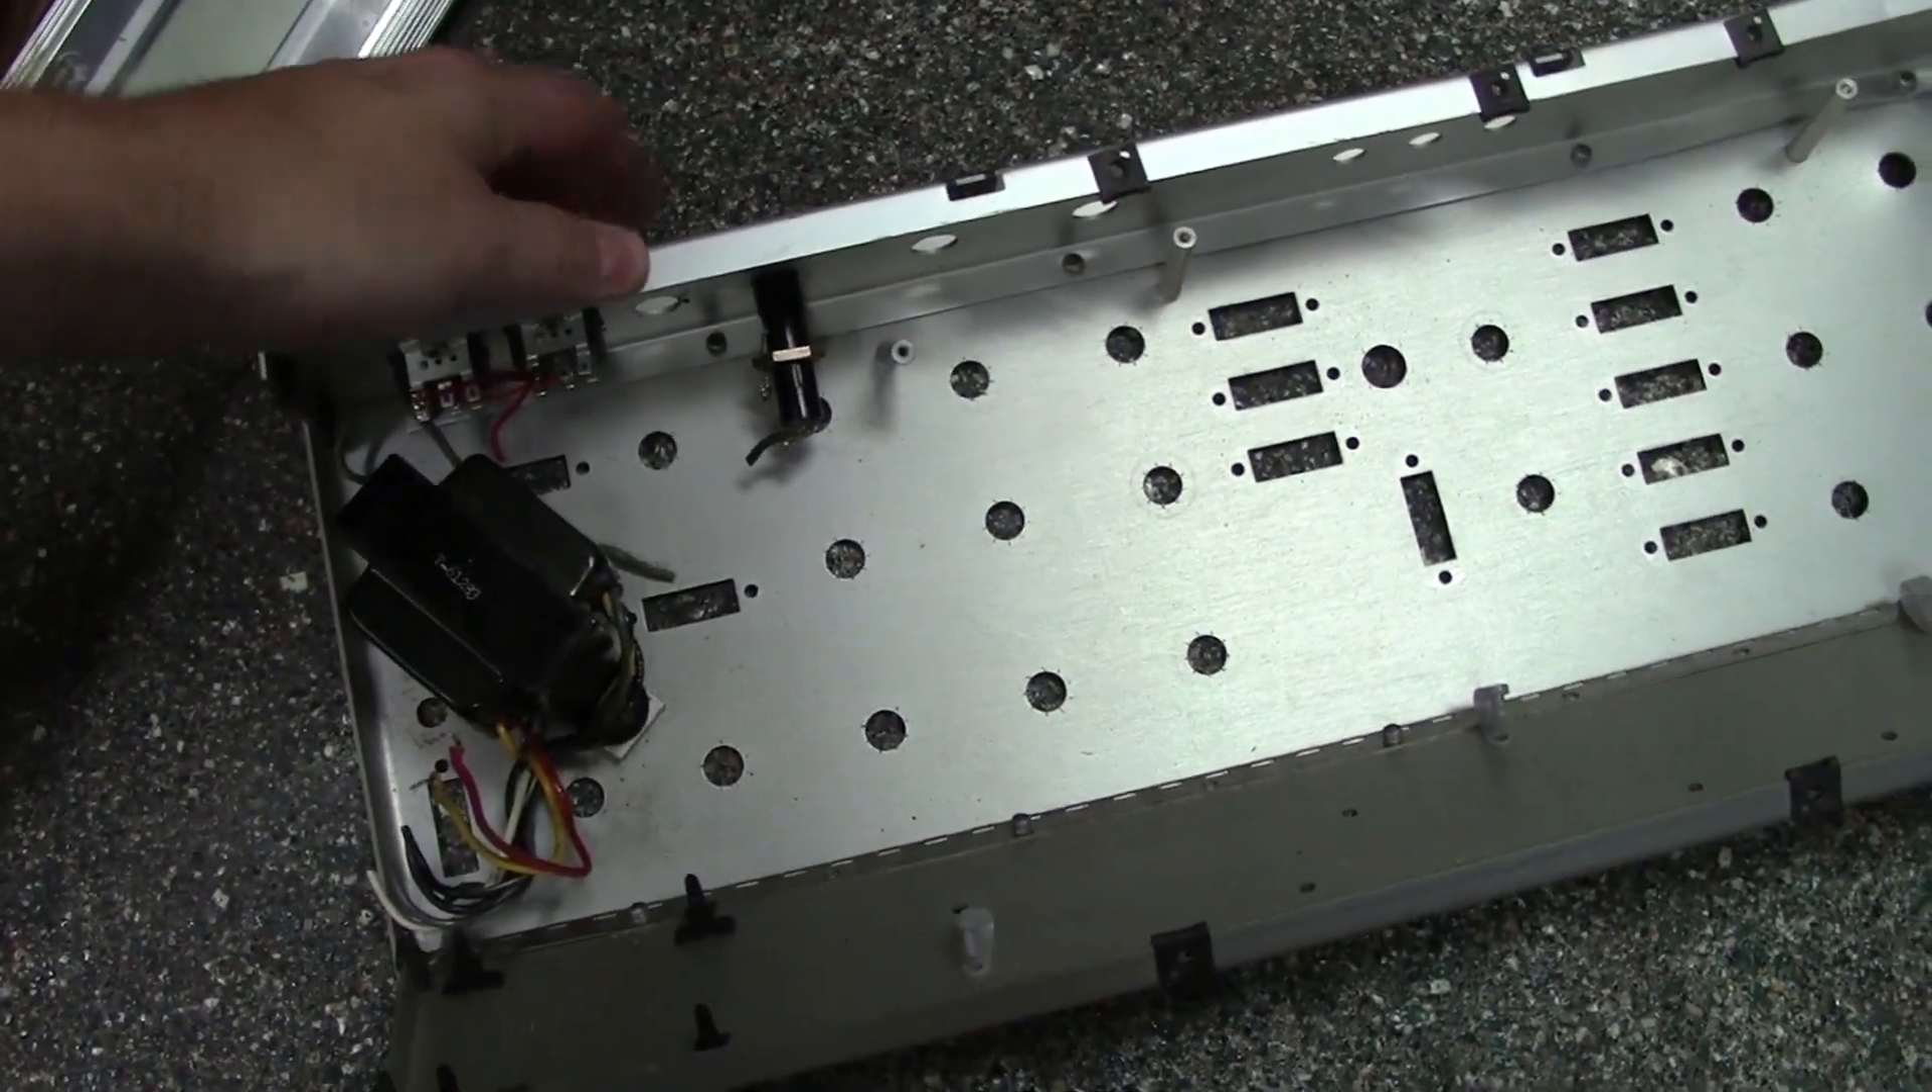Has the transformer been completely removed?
No.